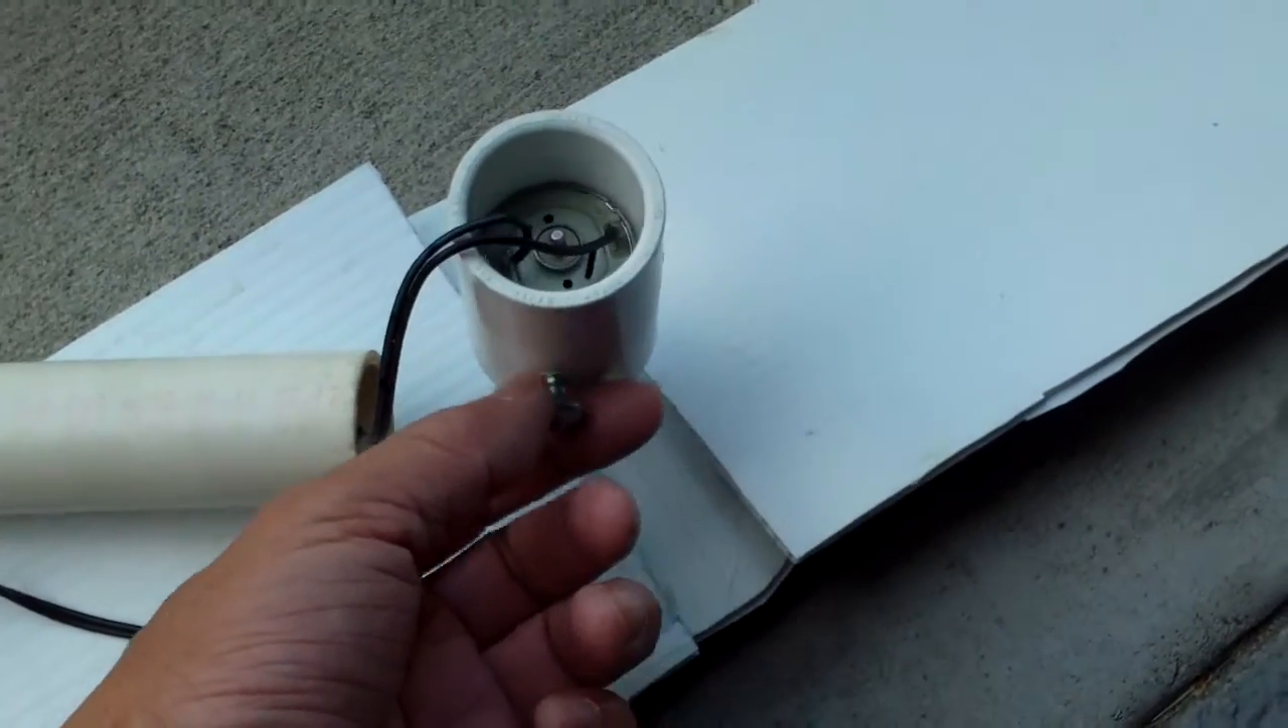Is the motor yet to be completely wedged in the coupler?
No.